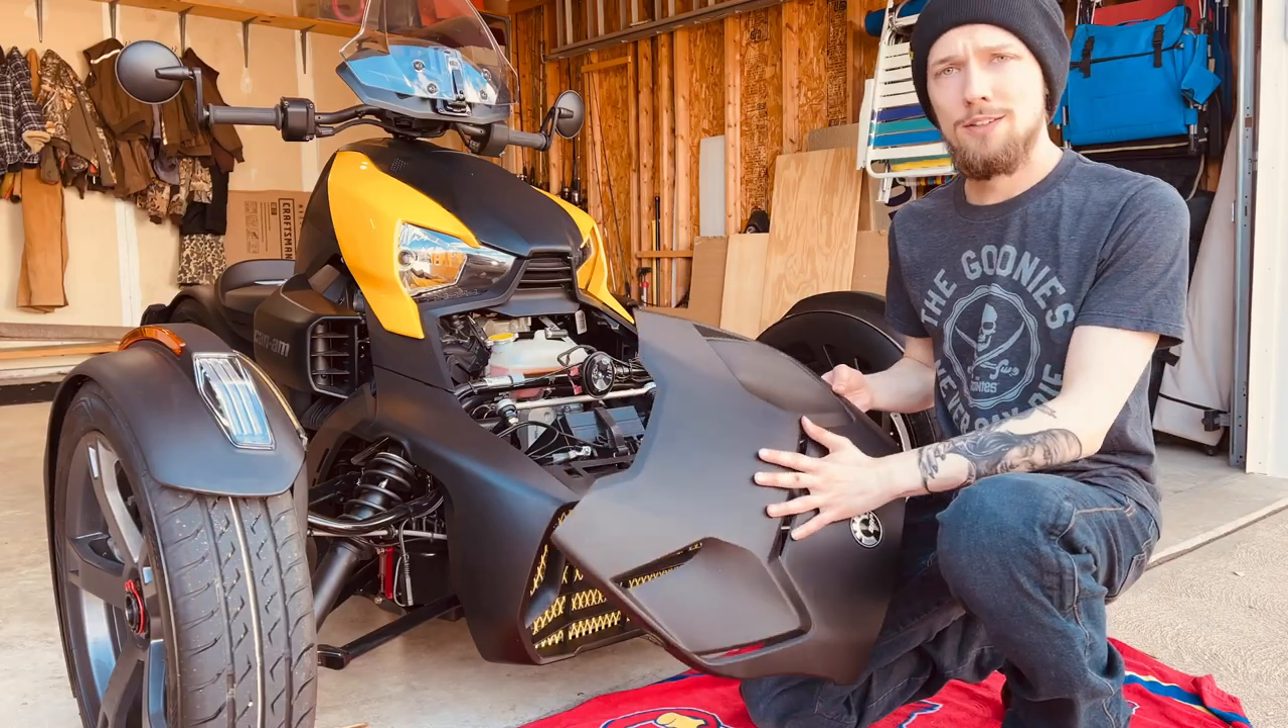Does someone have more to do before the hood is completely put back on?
Yes.